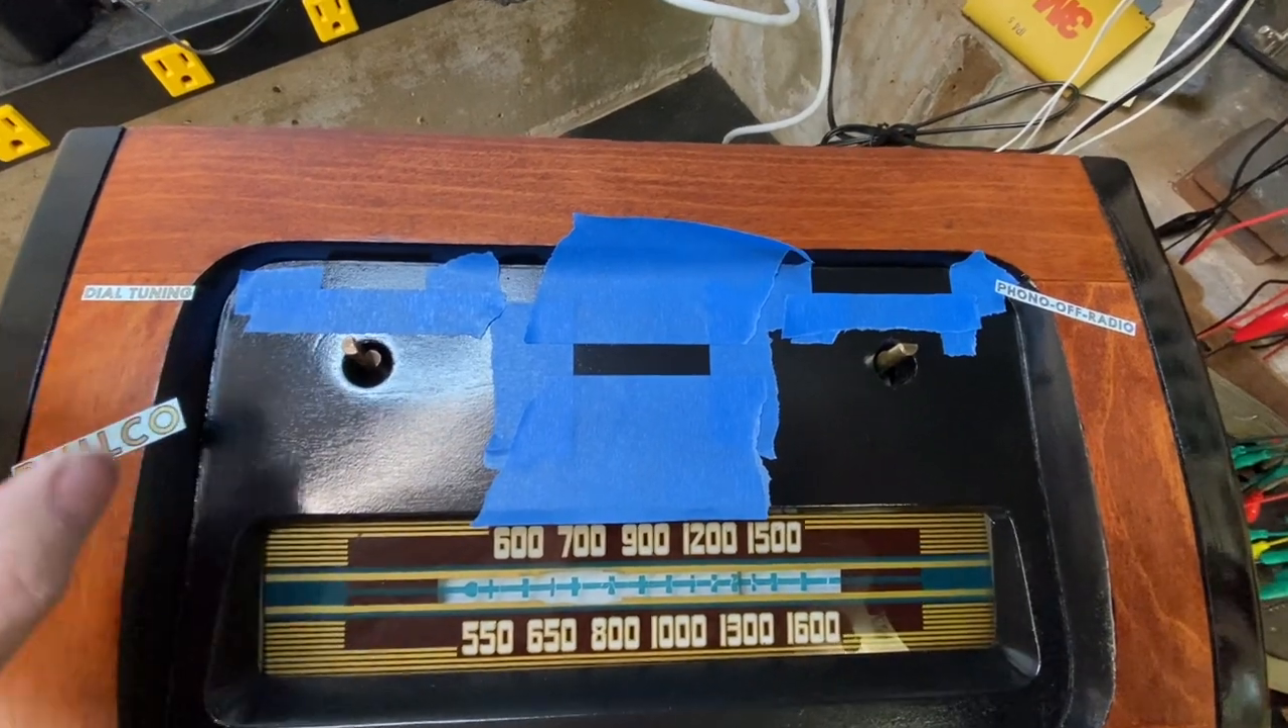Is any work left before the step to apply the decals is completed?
Yes.